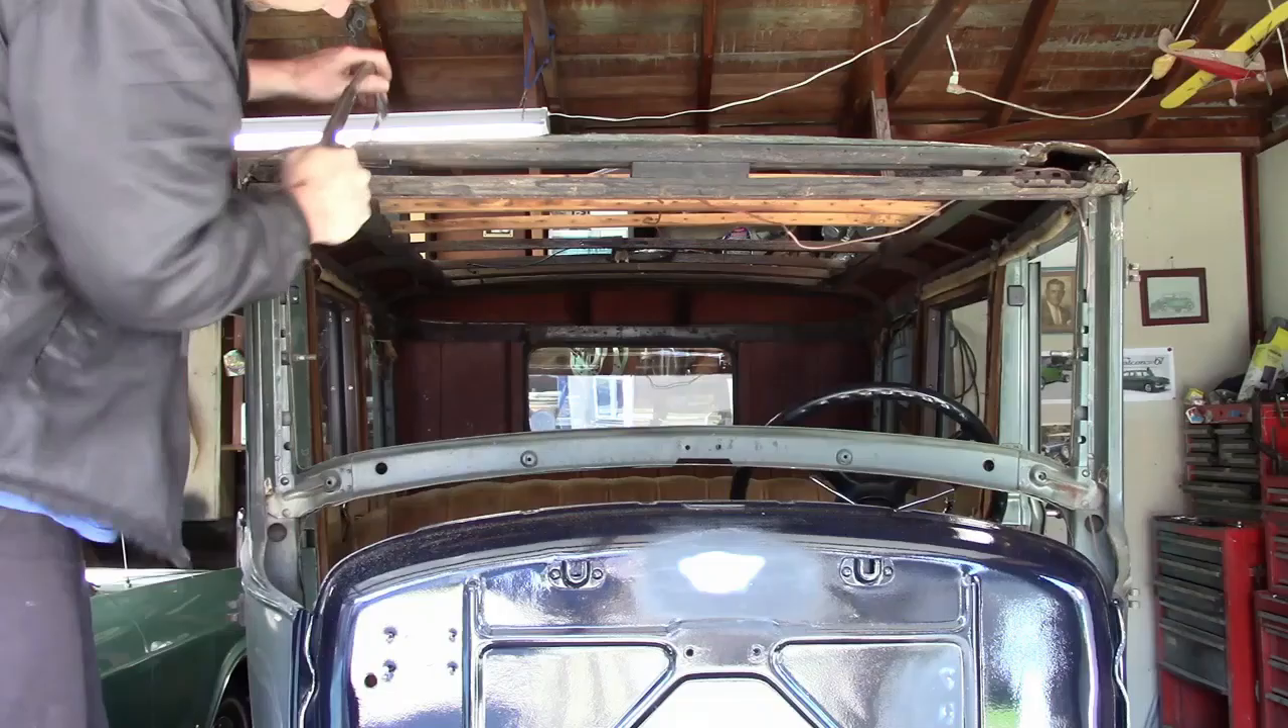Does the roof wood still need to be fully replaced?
Yes.